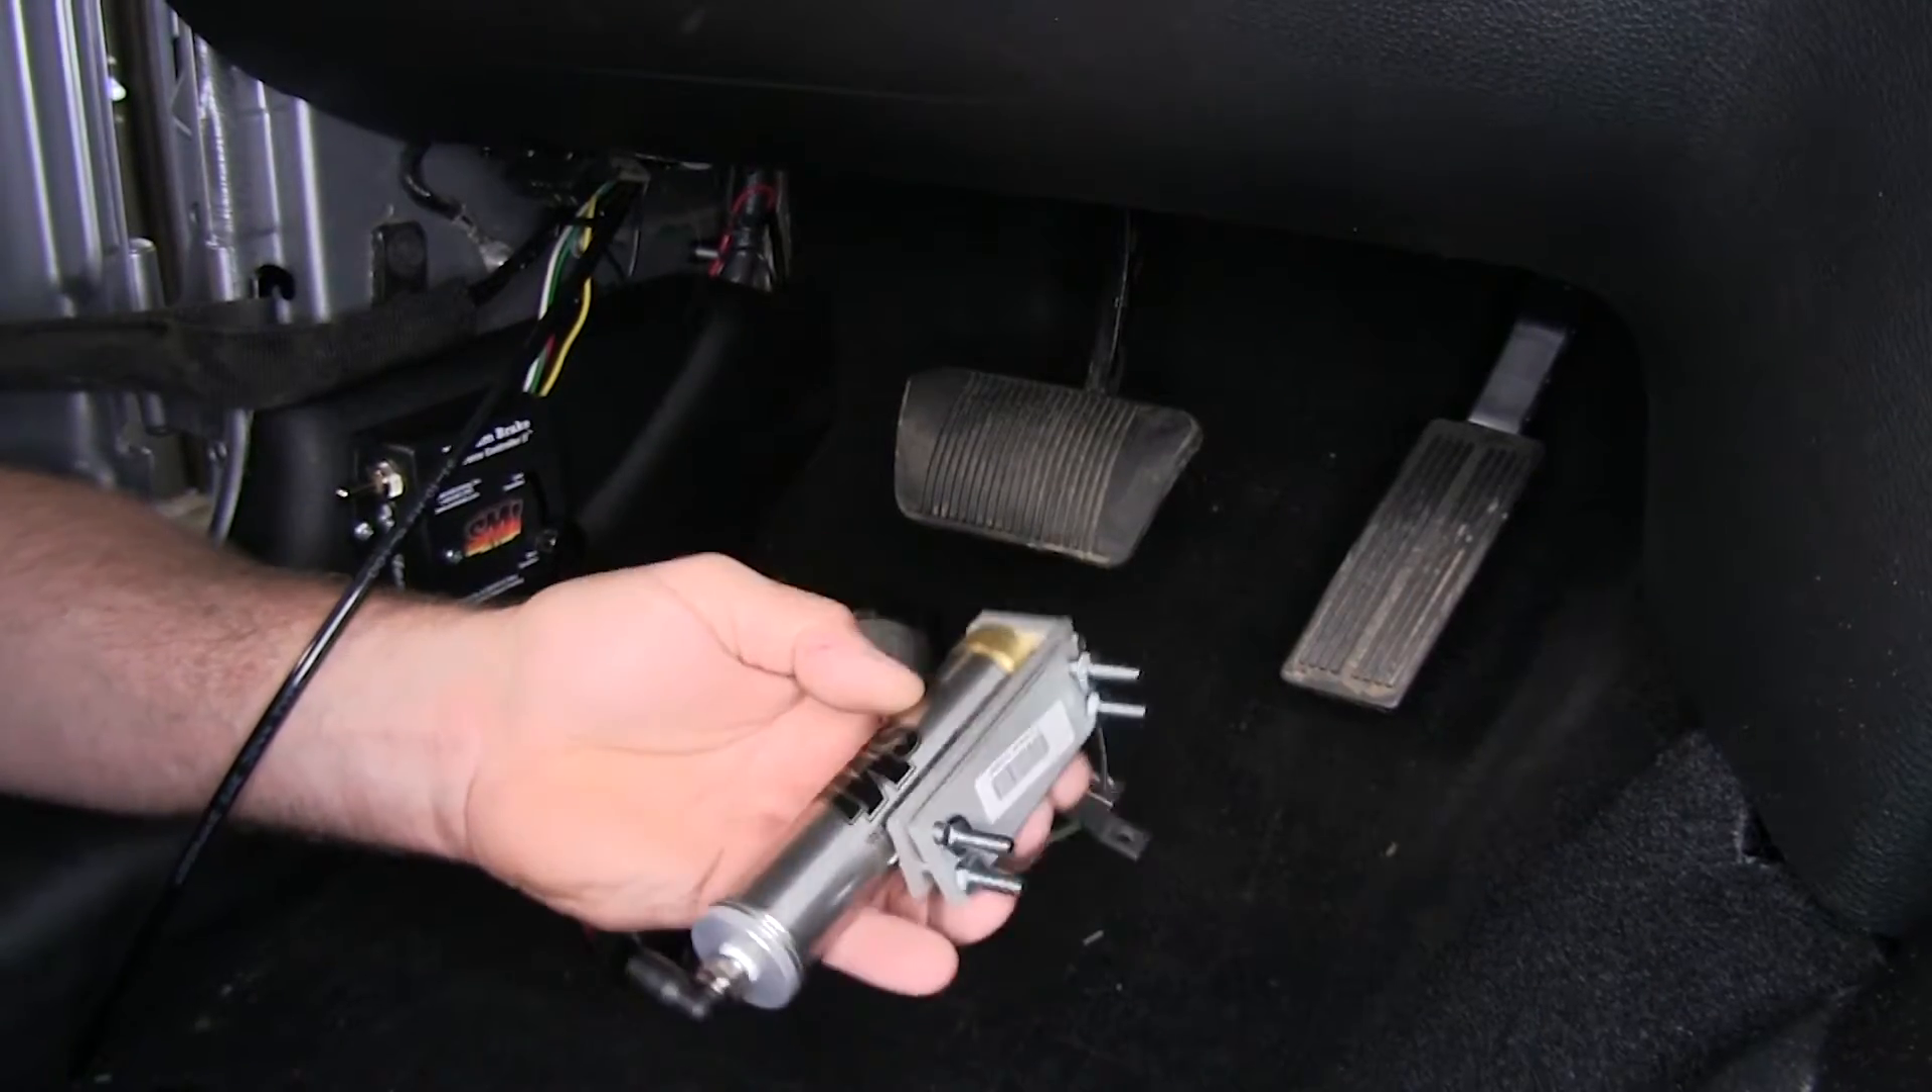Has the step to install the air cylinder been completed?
No.